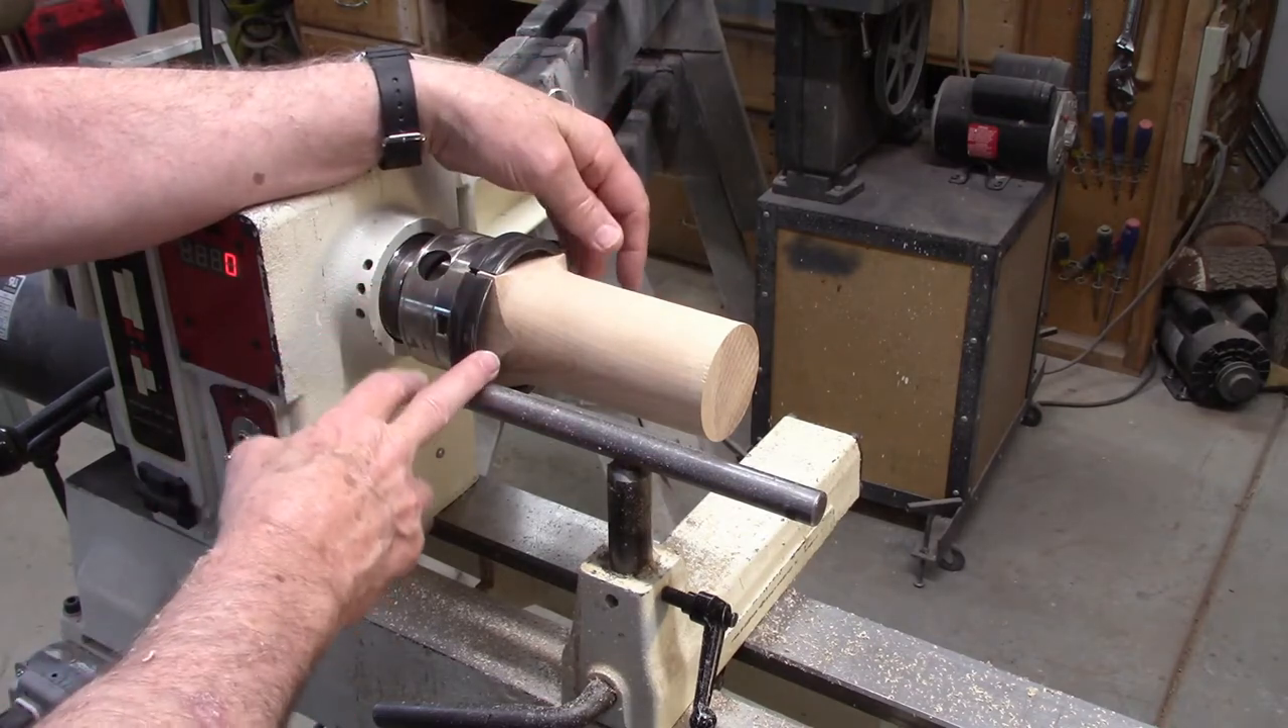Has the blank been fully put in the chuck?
Yes.